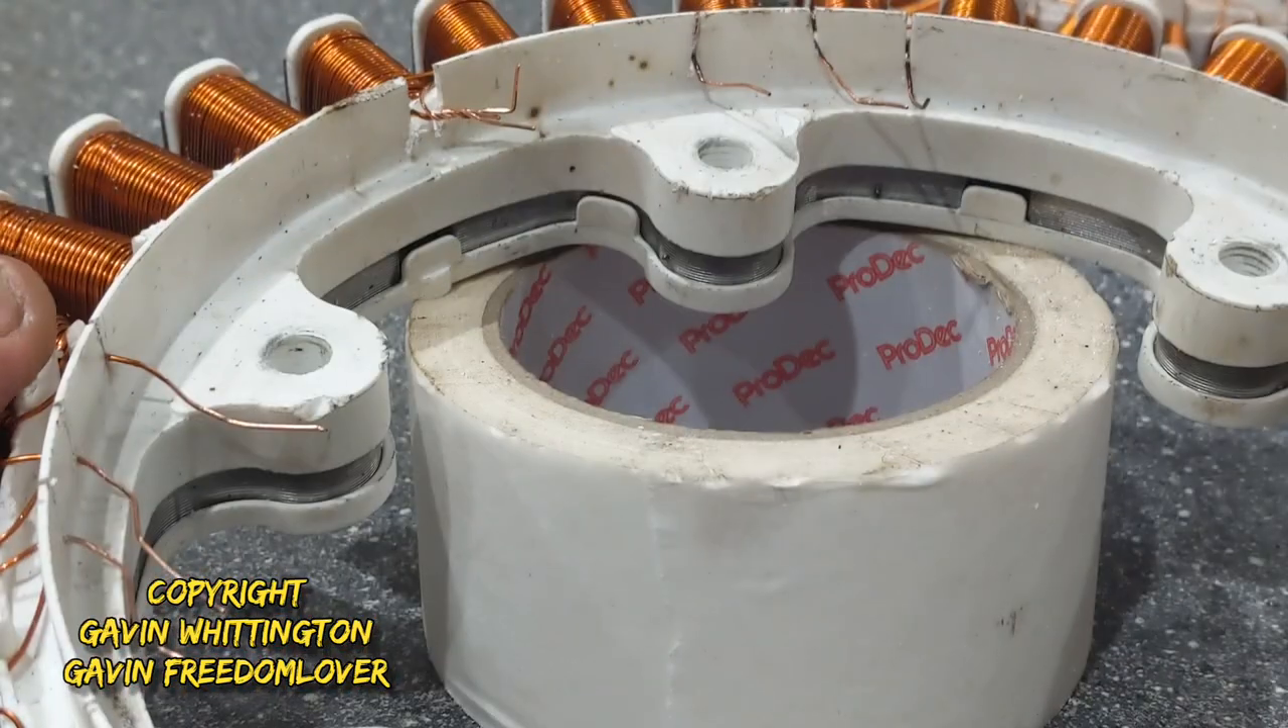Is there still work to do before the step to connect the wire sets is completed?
Yes.